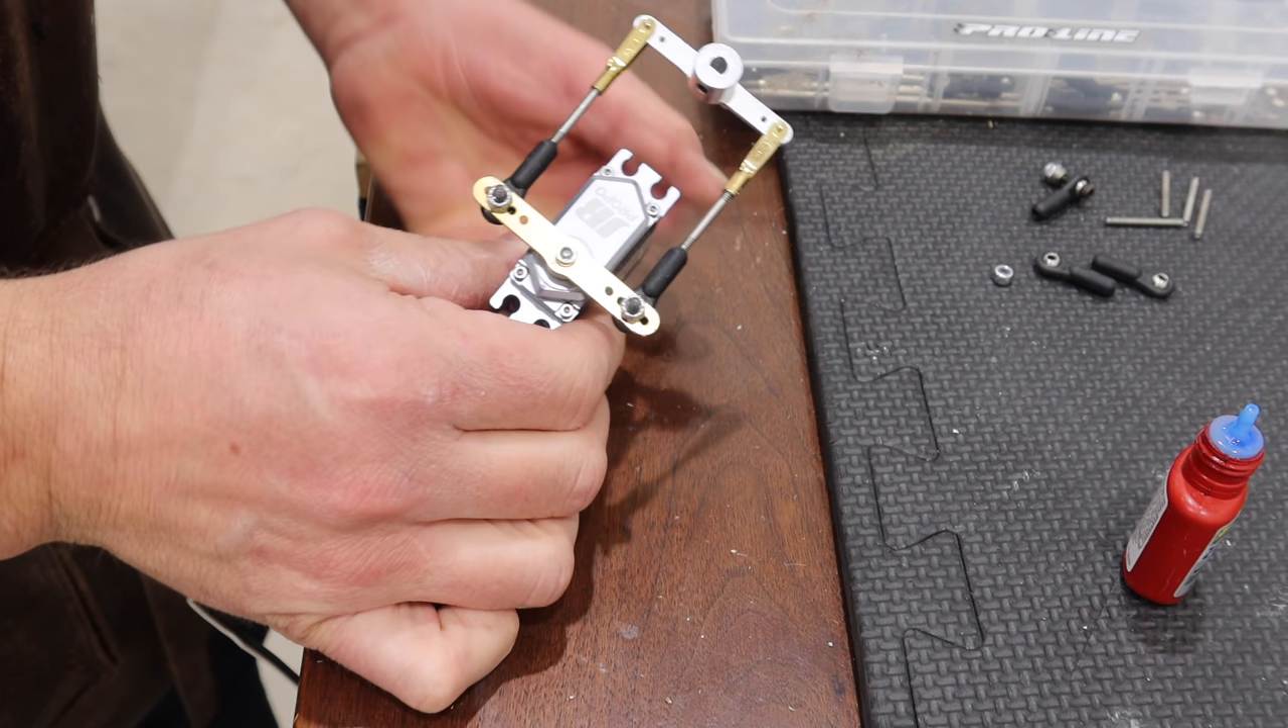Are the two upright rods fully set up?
Yes.